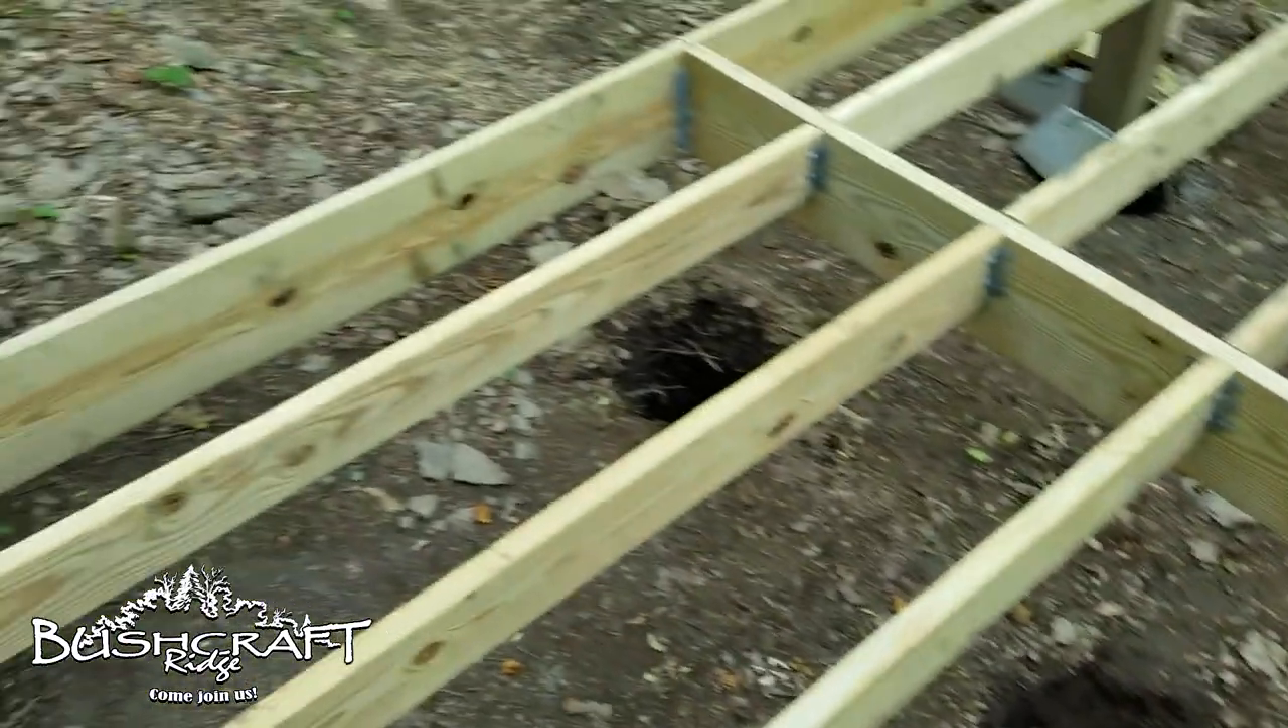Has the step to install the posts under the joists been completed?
No.